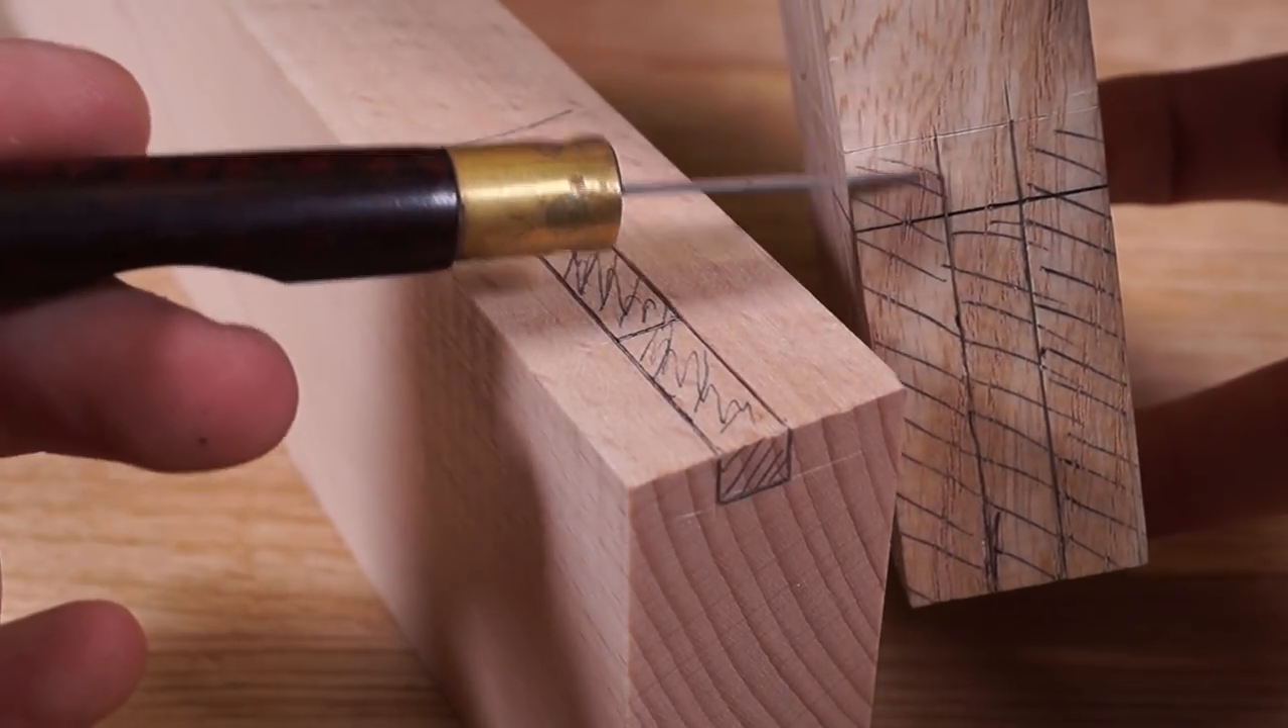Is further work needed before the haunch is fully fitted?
Yes.